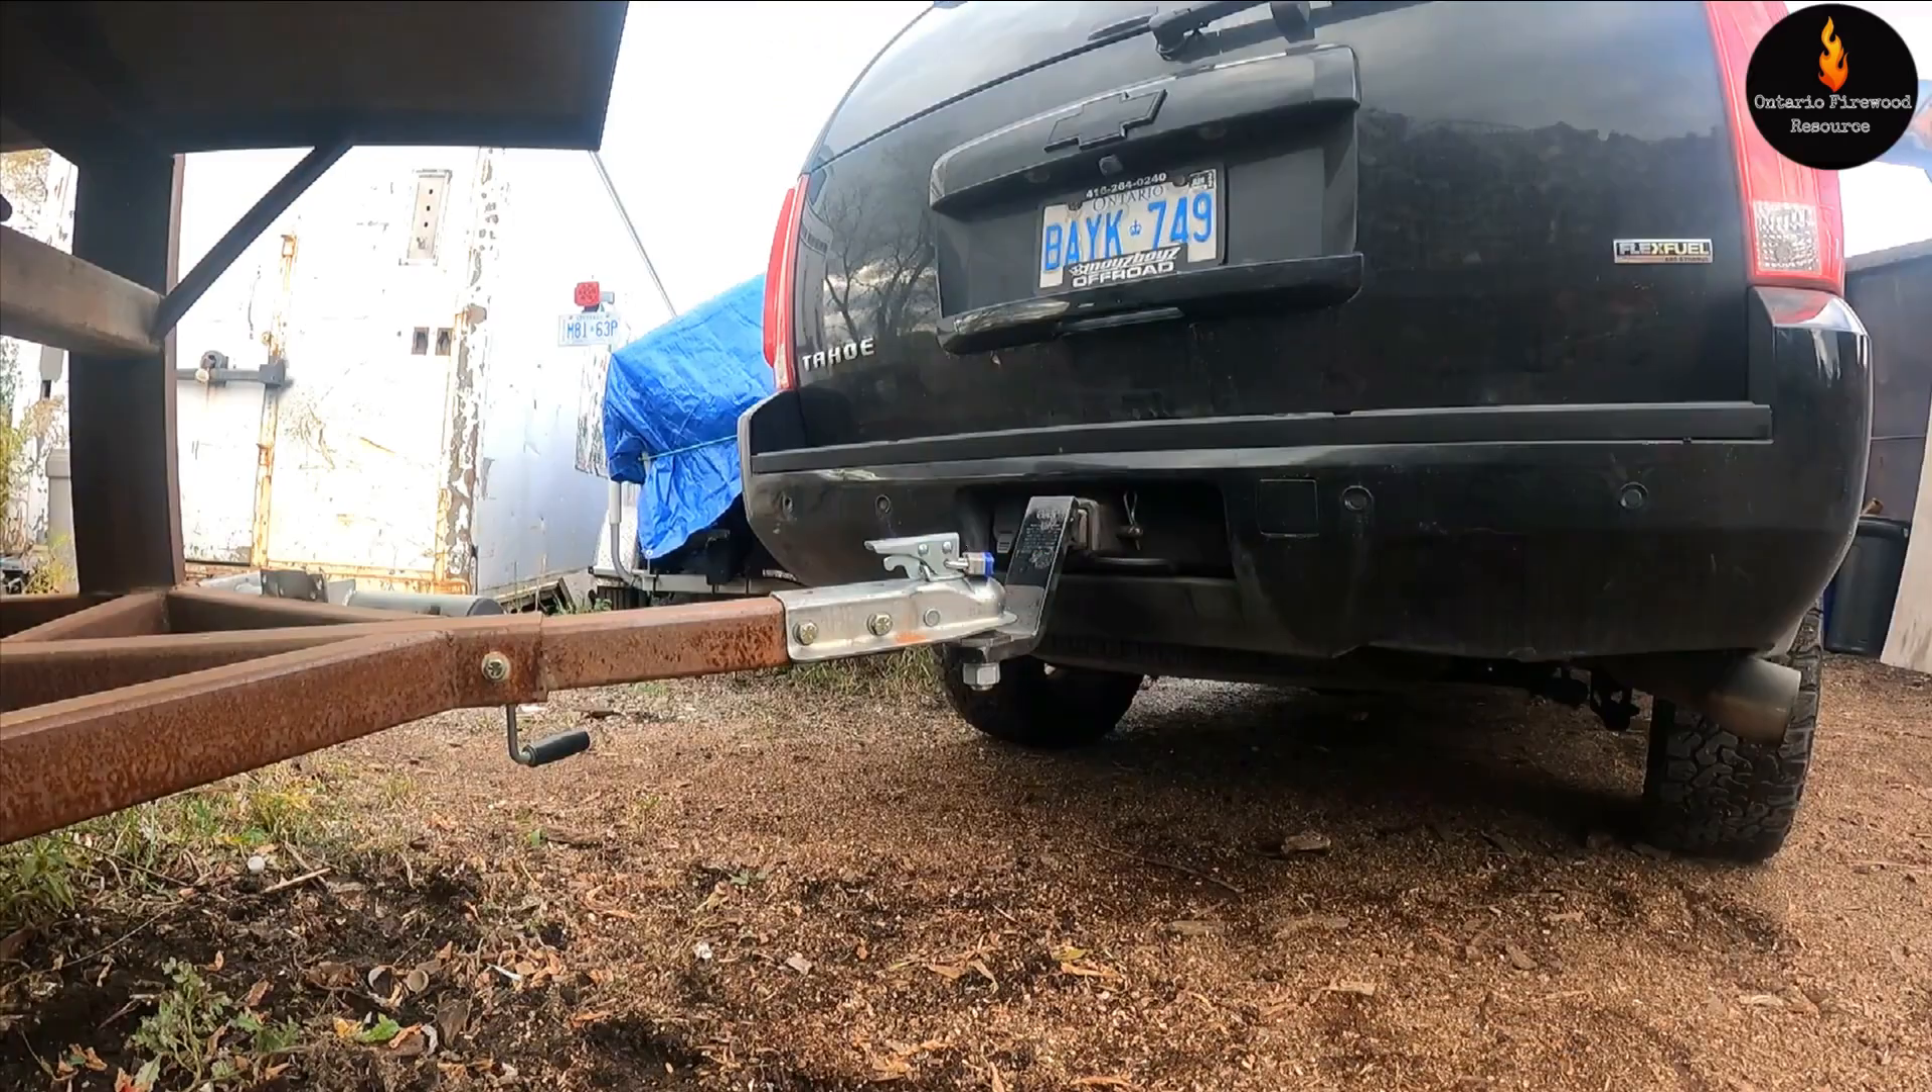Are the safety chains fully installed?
No.